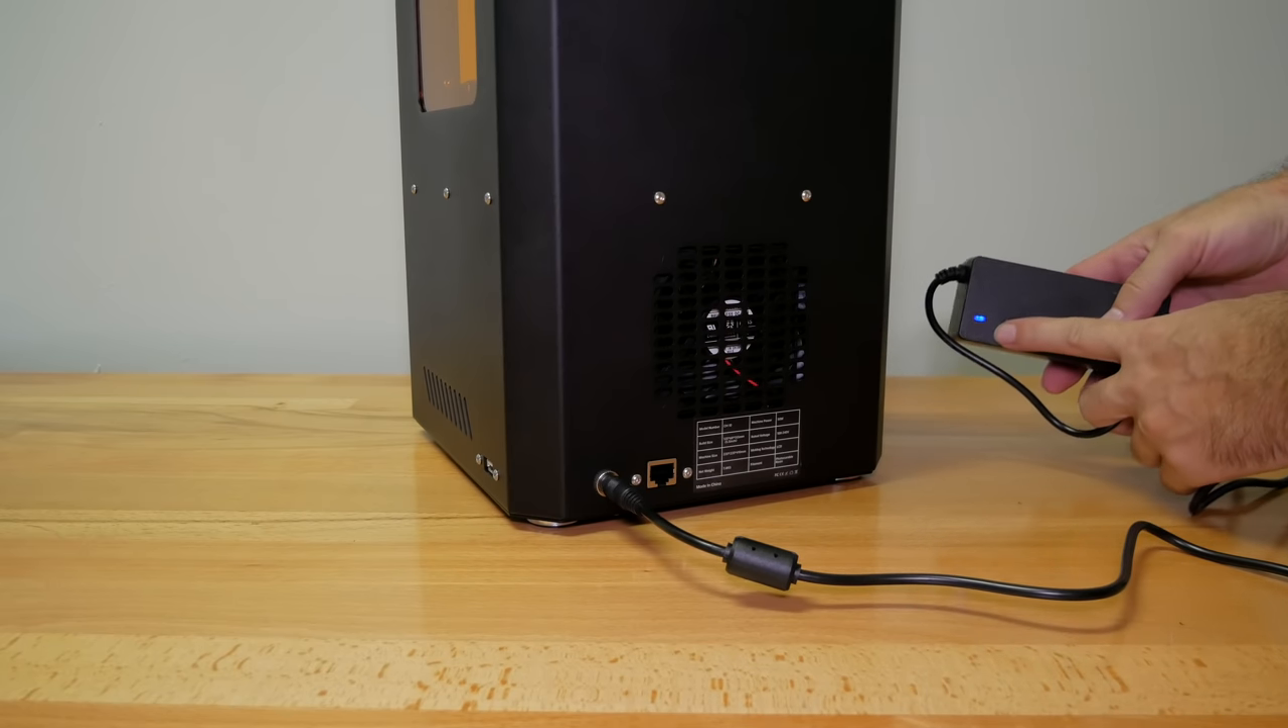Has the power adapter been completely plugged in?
Yes.